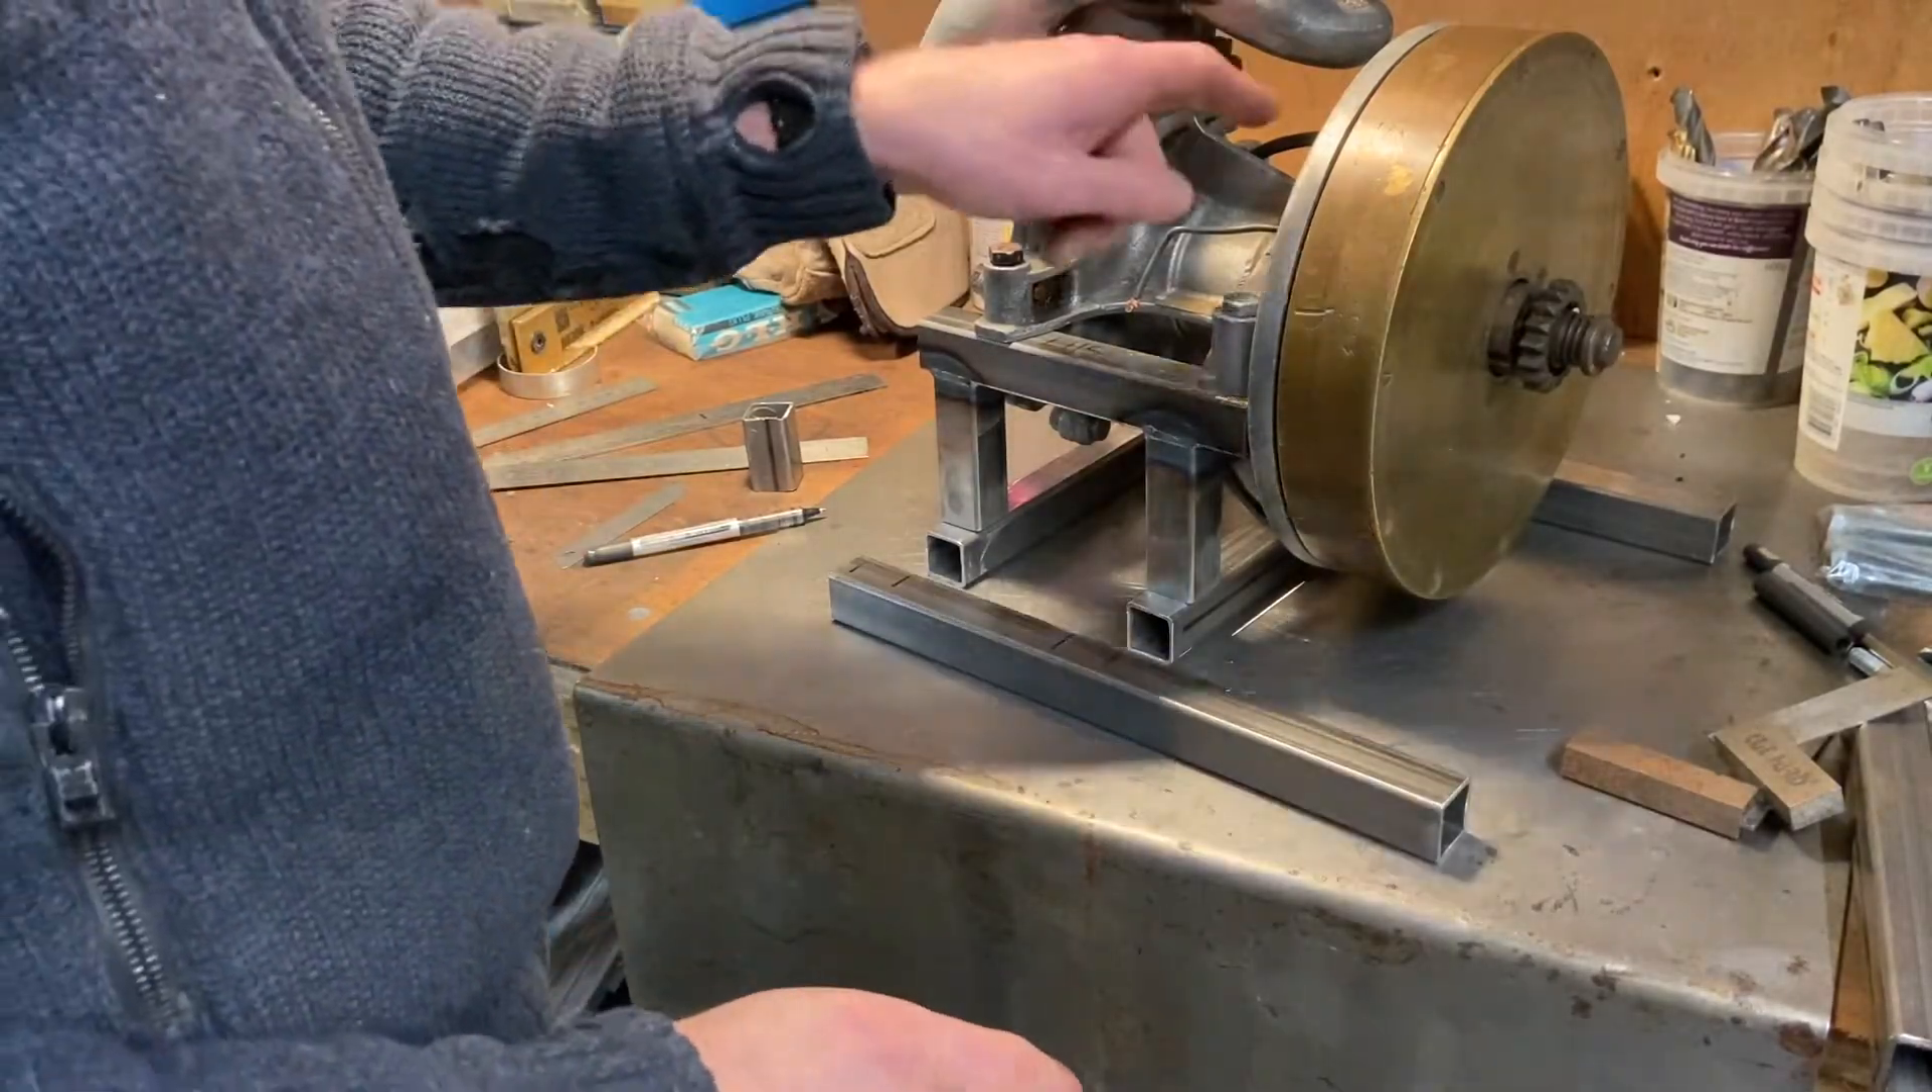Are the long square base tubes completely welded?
No.